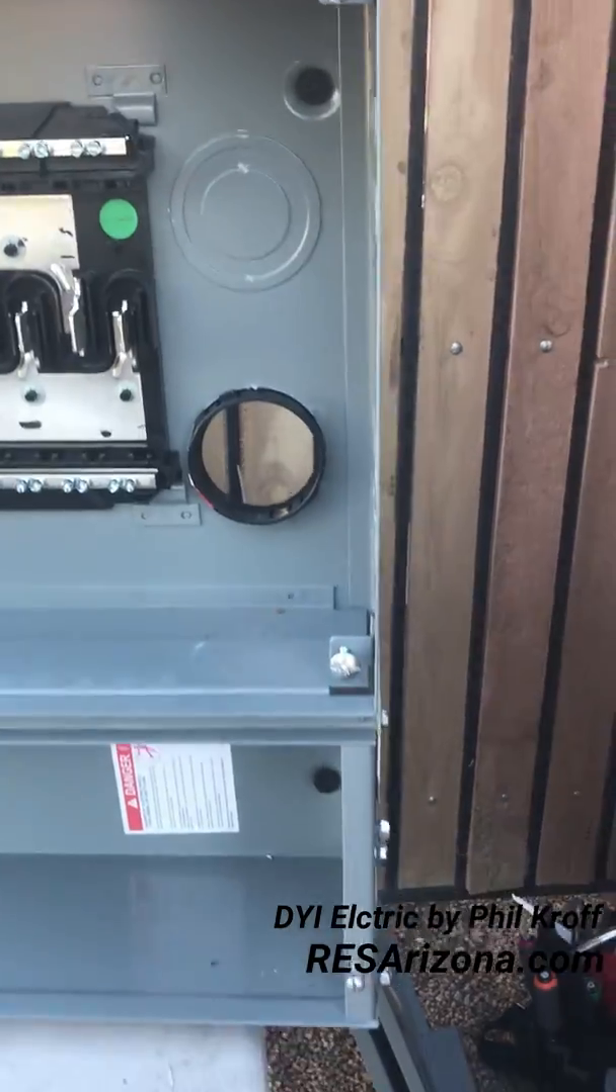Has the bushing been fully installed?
Yes.